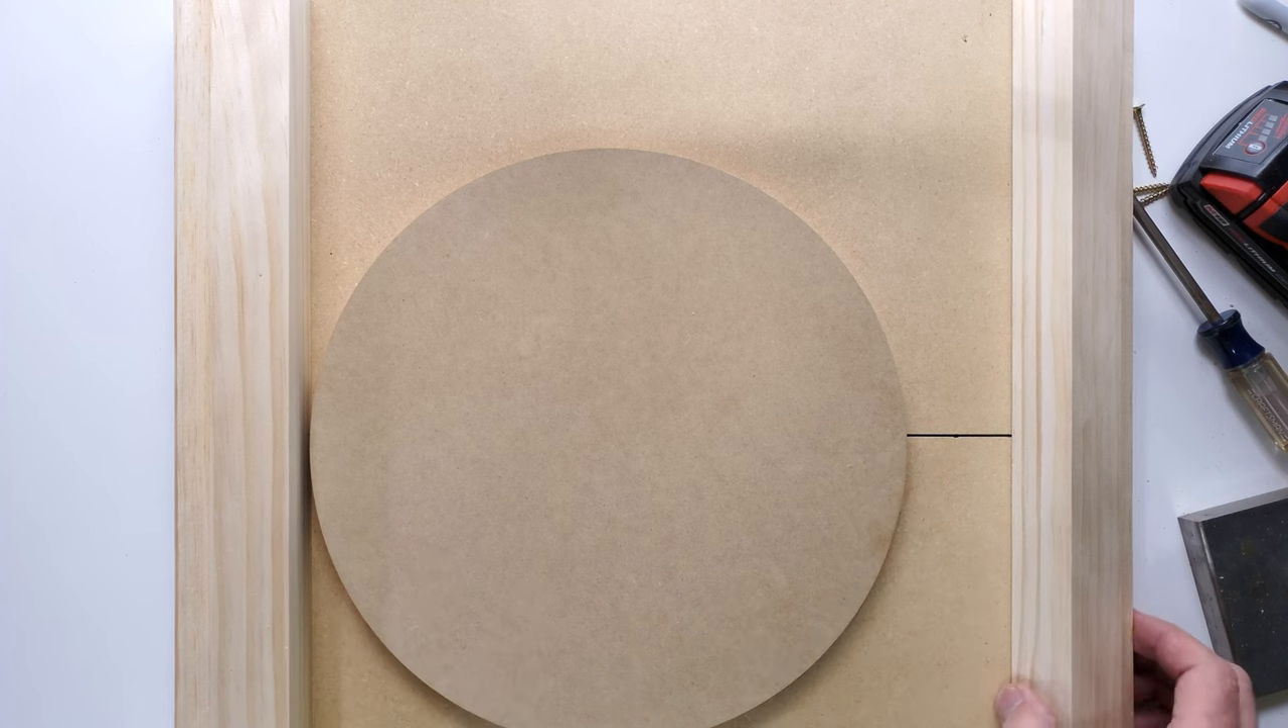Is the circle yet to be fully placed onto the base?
No.